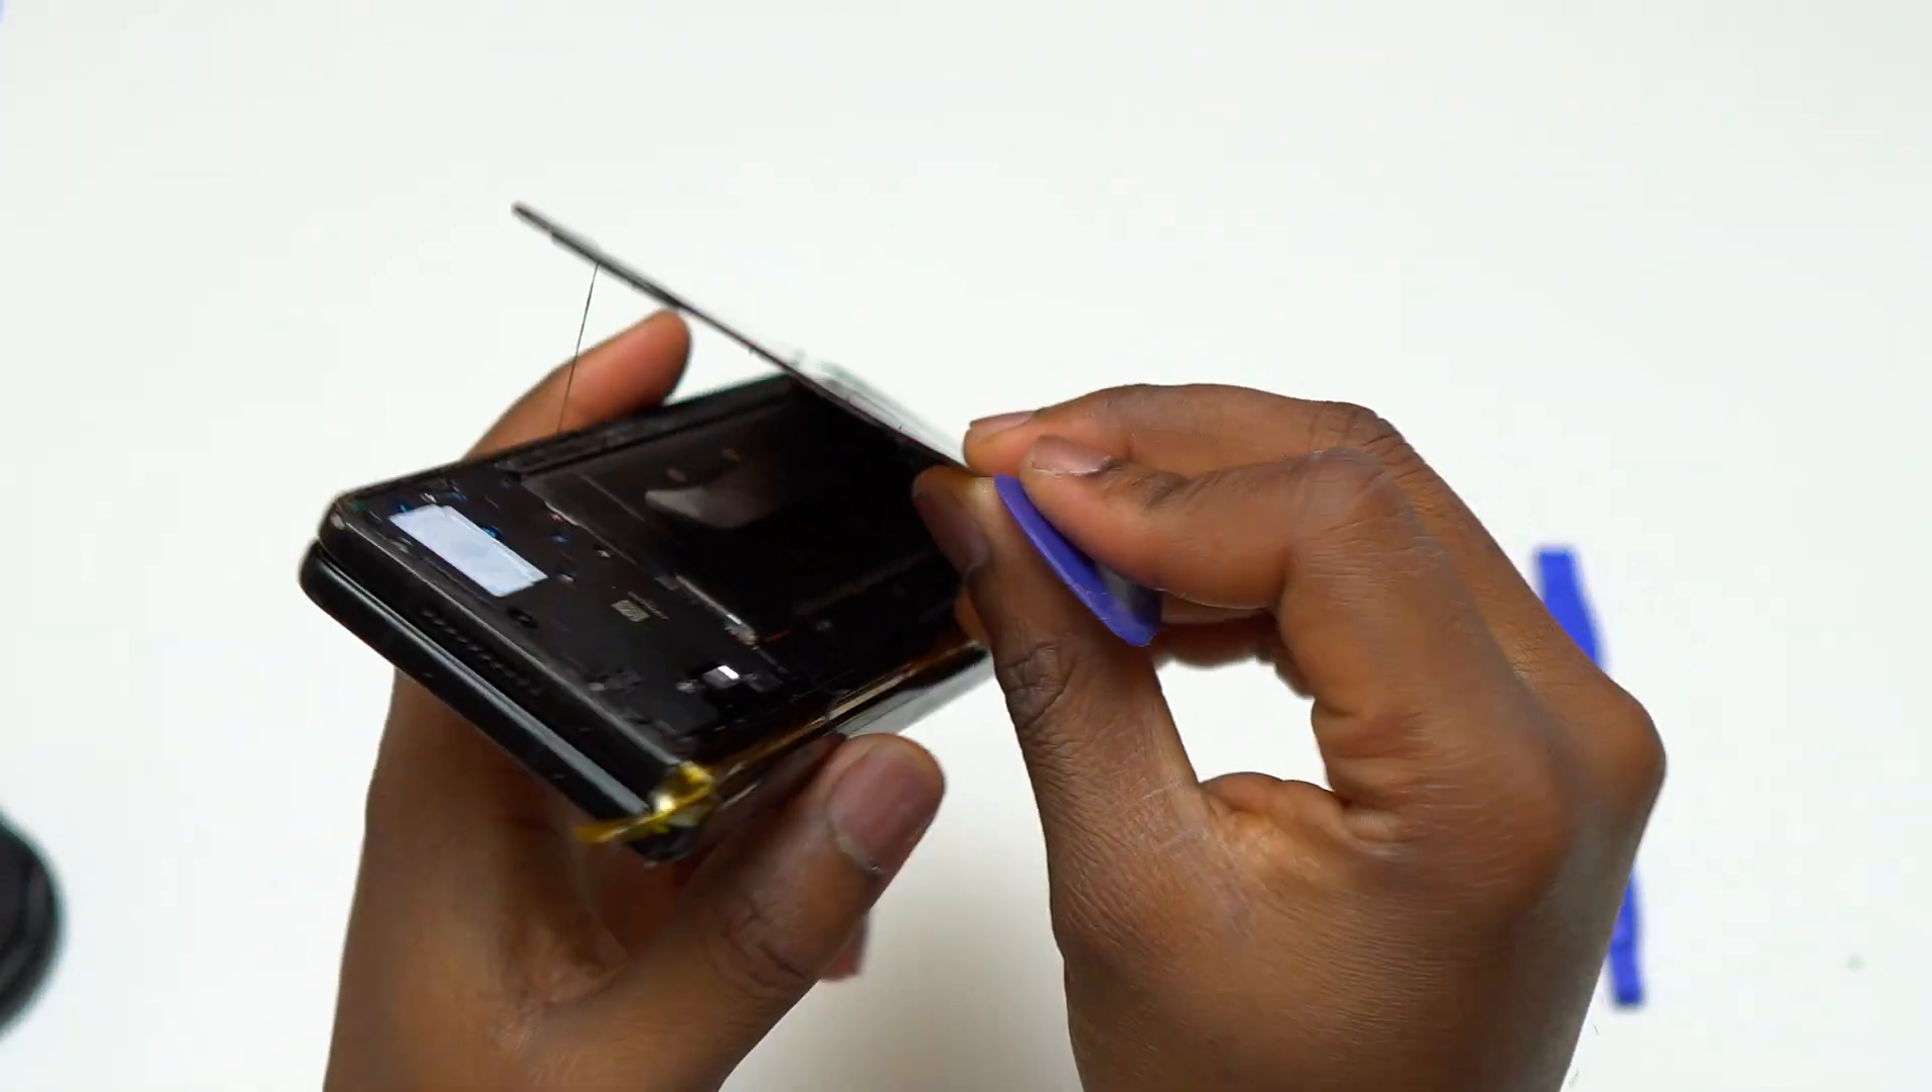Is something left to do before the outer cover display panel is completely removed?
Yes.